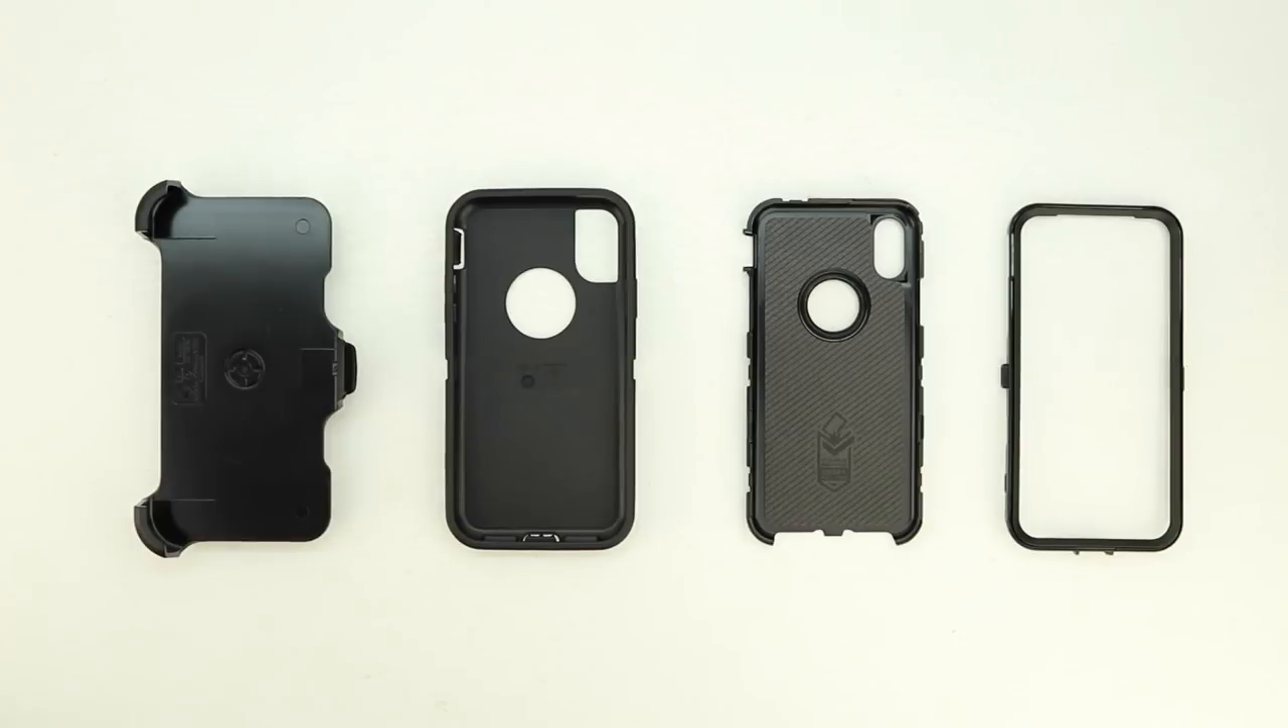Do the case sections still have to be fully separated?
No.